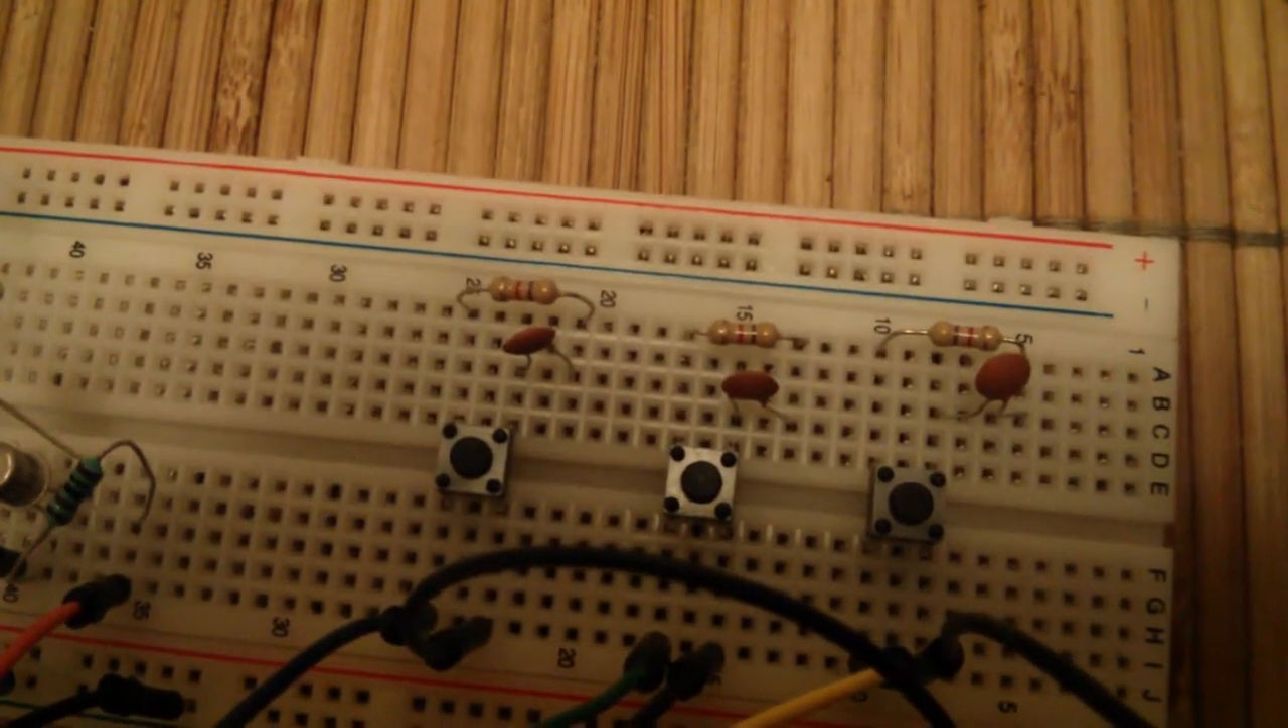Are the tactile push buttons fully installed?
Yes.